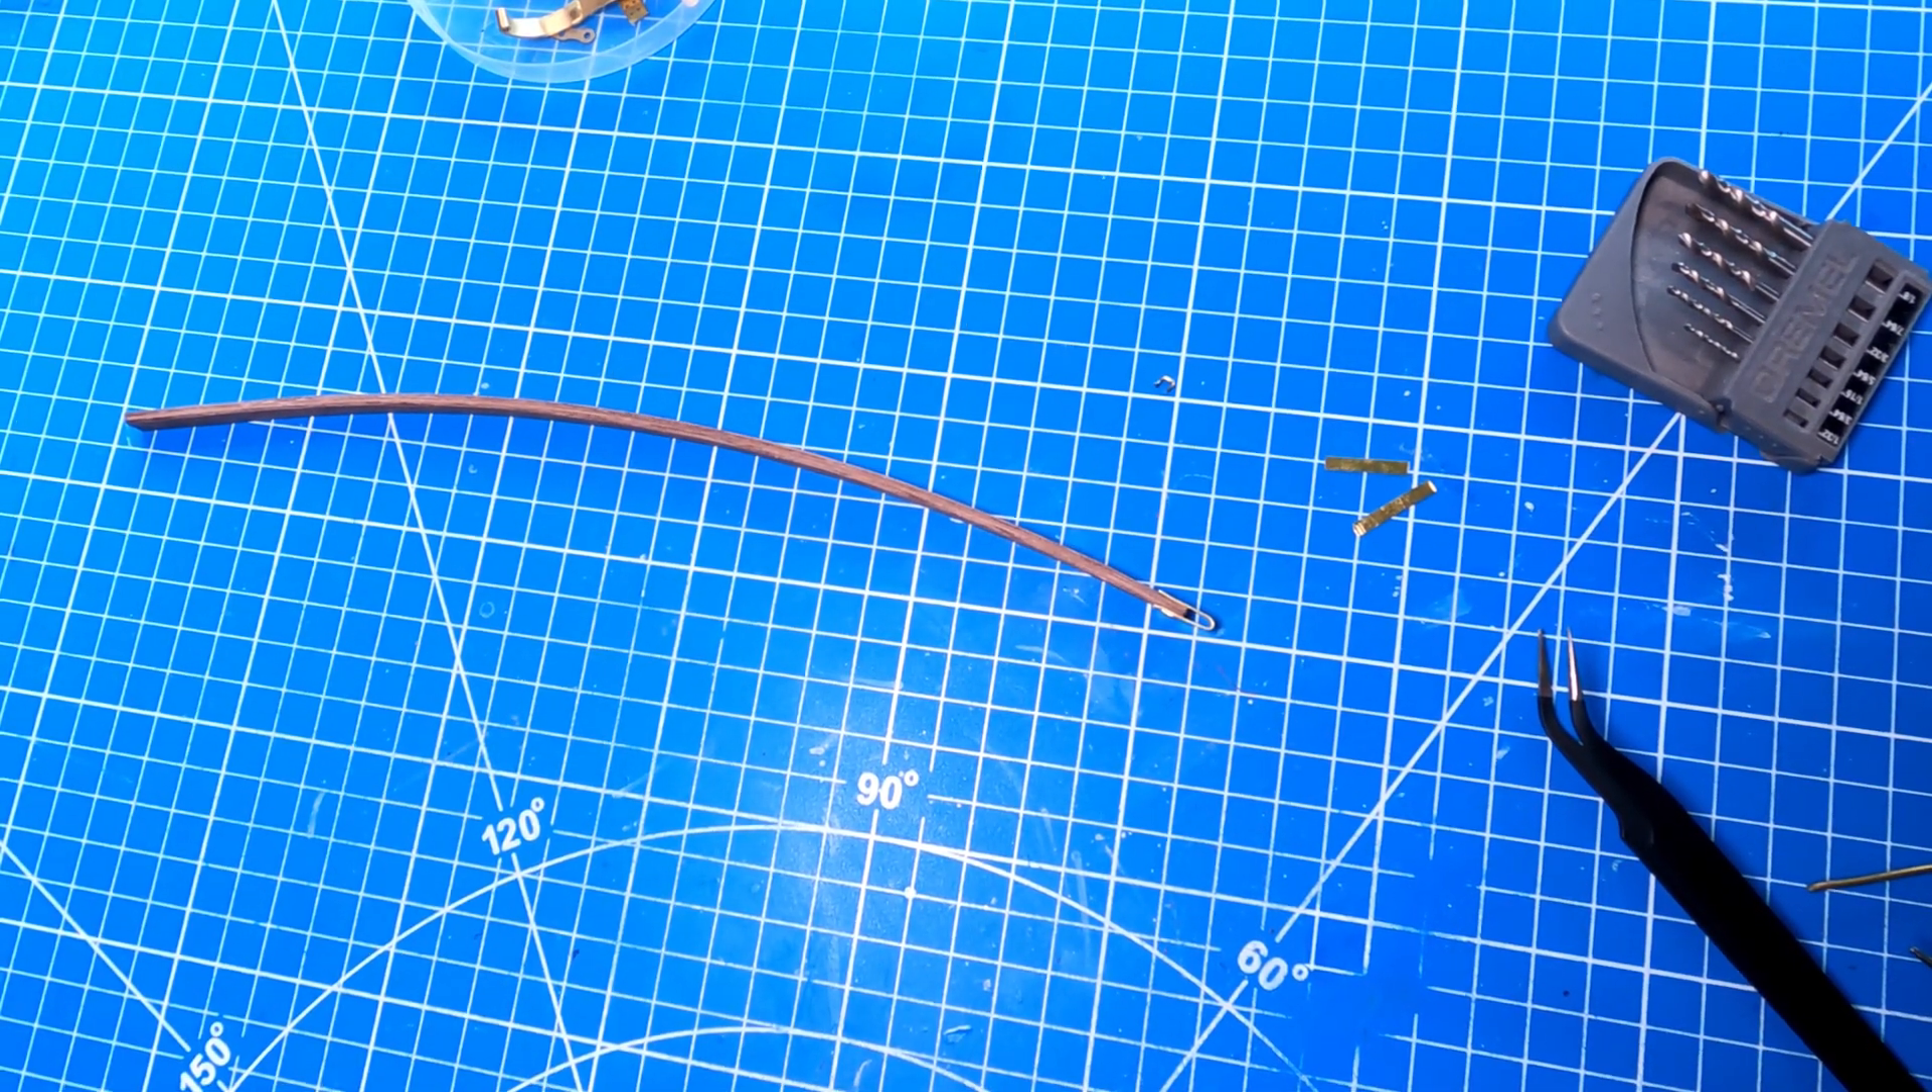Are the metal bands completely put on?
No.